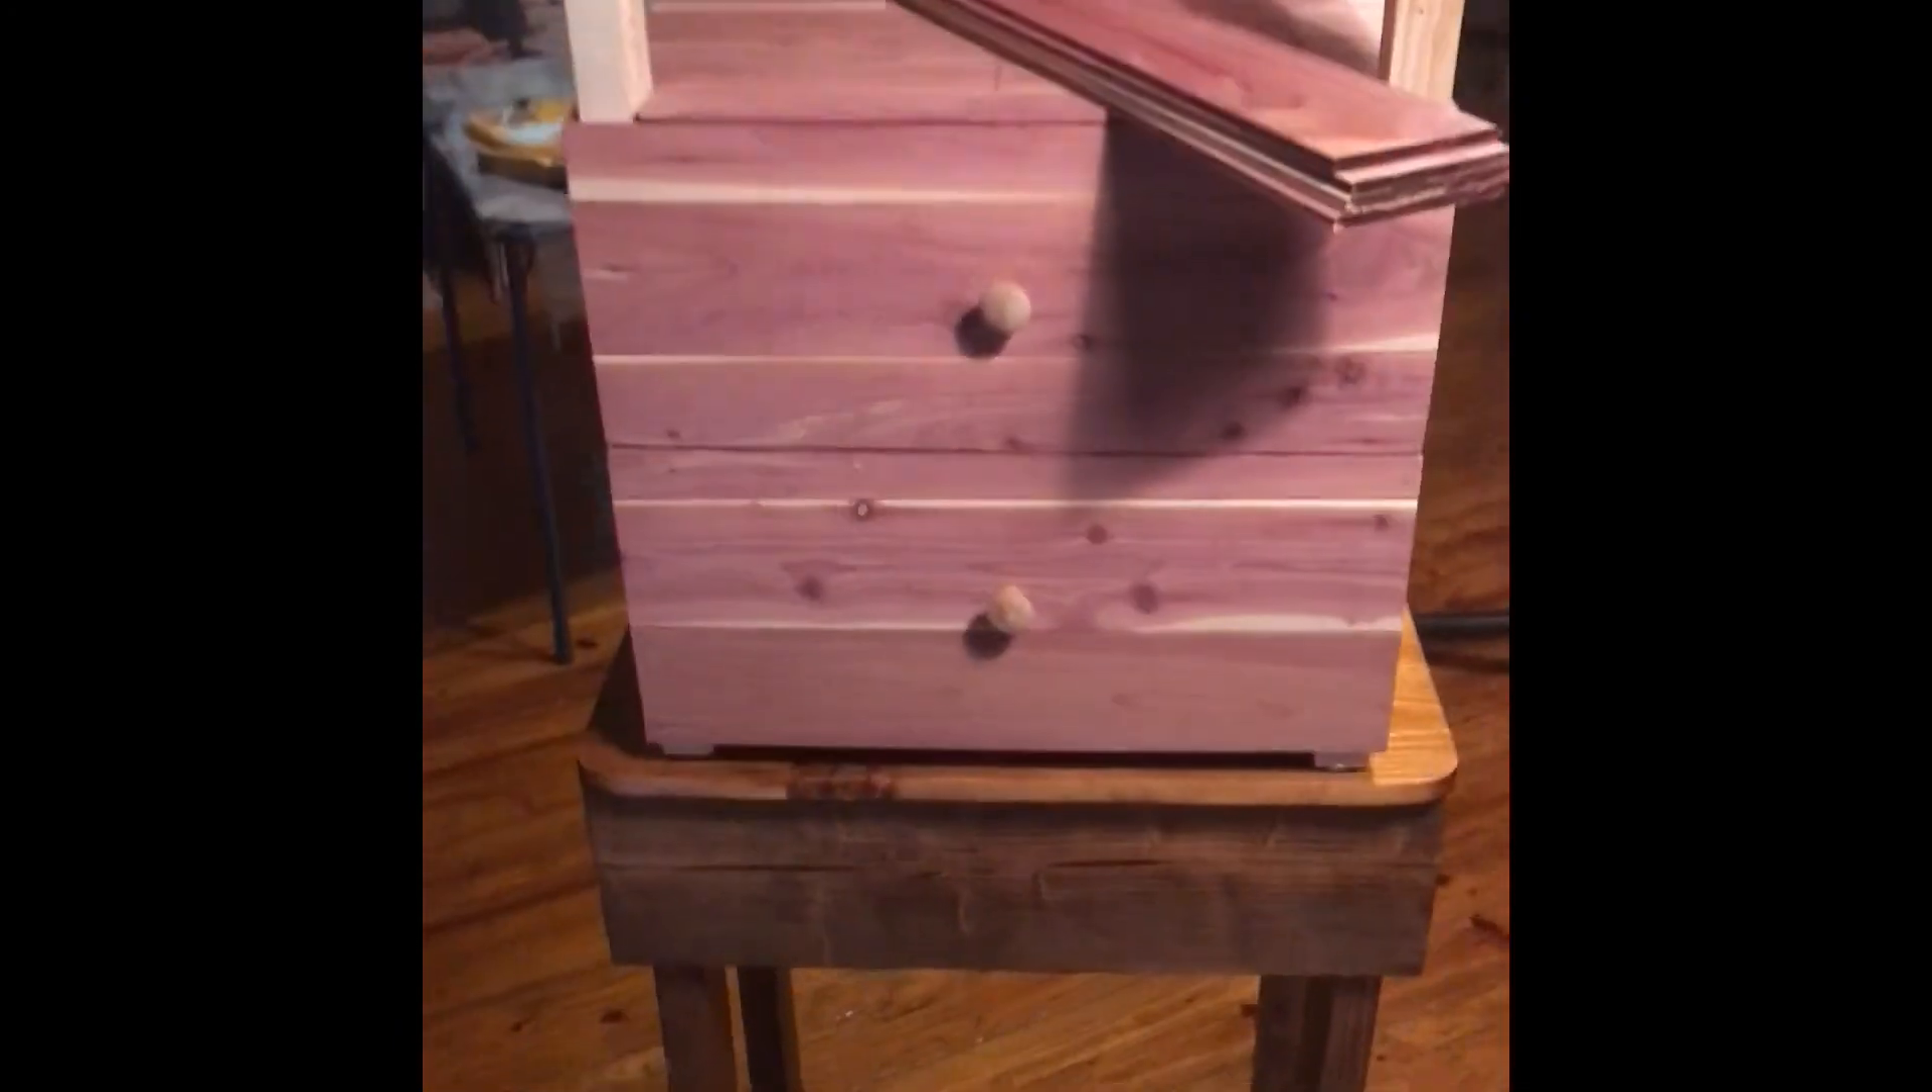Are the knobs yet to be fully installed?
No.